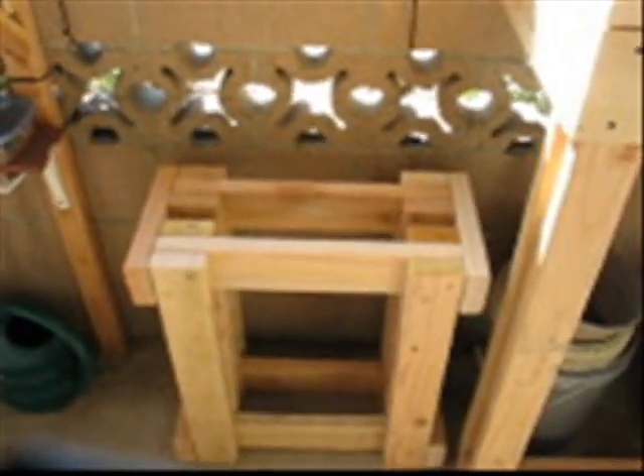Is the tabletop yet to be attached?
Yes.